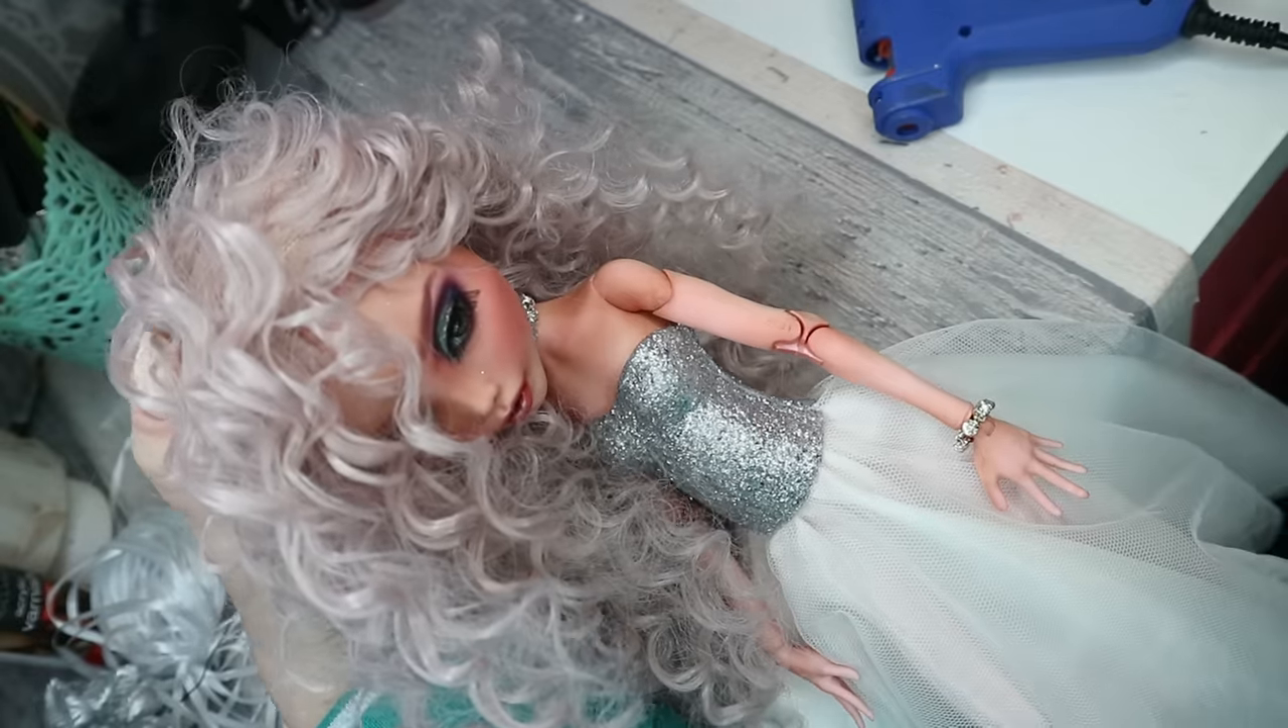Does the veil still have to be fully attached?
Yes.